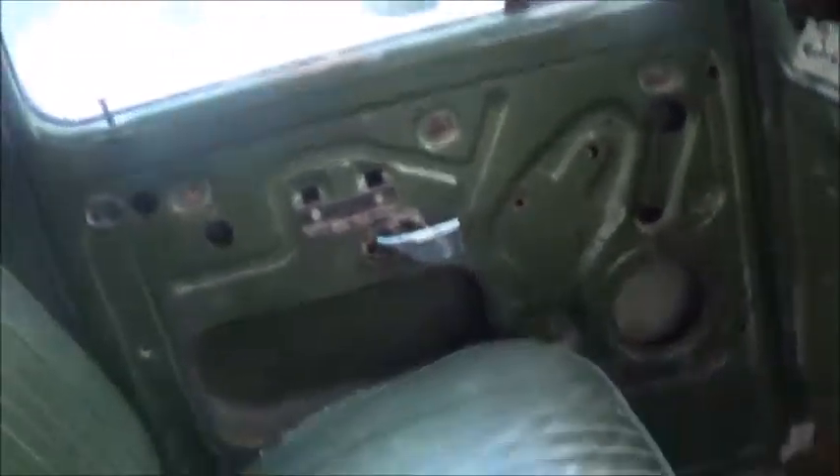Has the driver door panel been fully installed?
No.